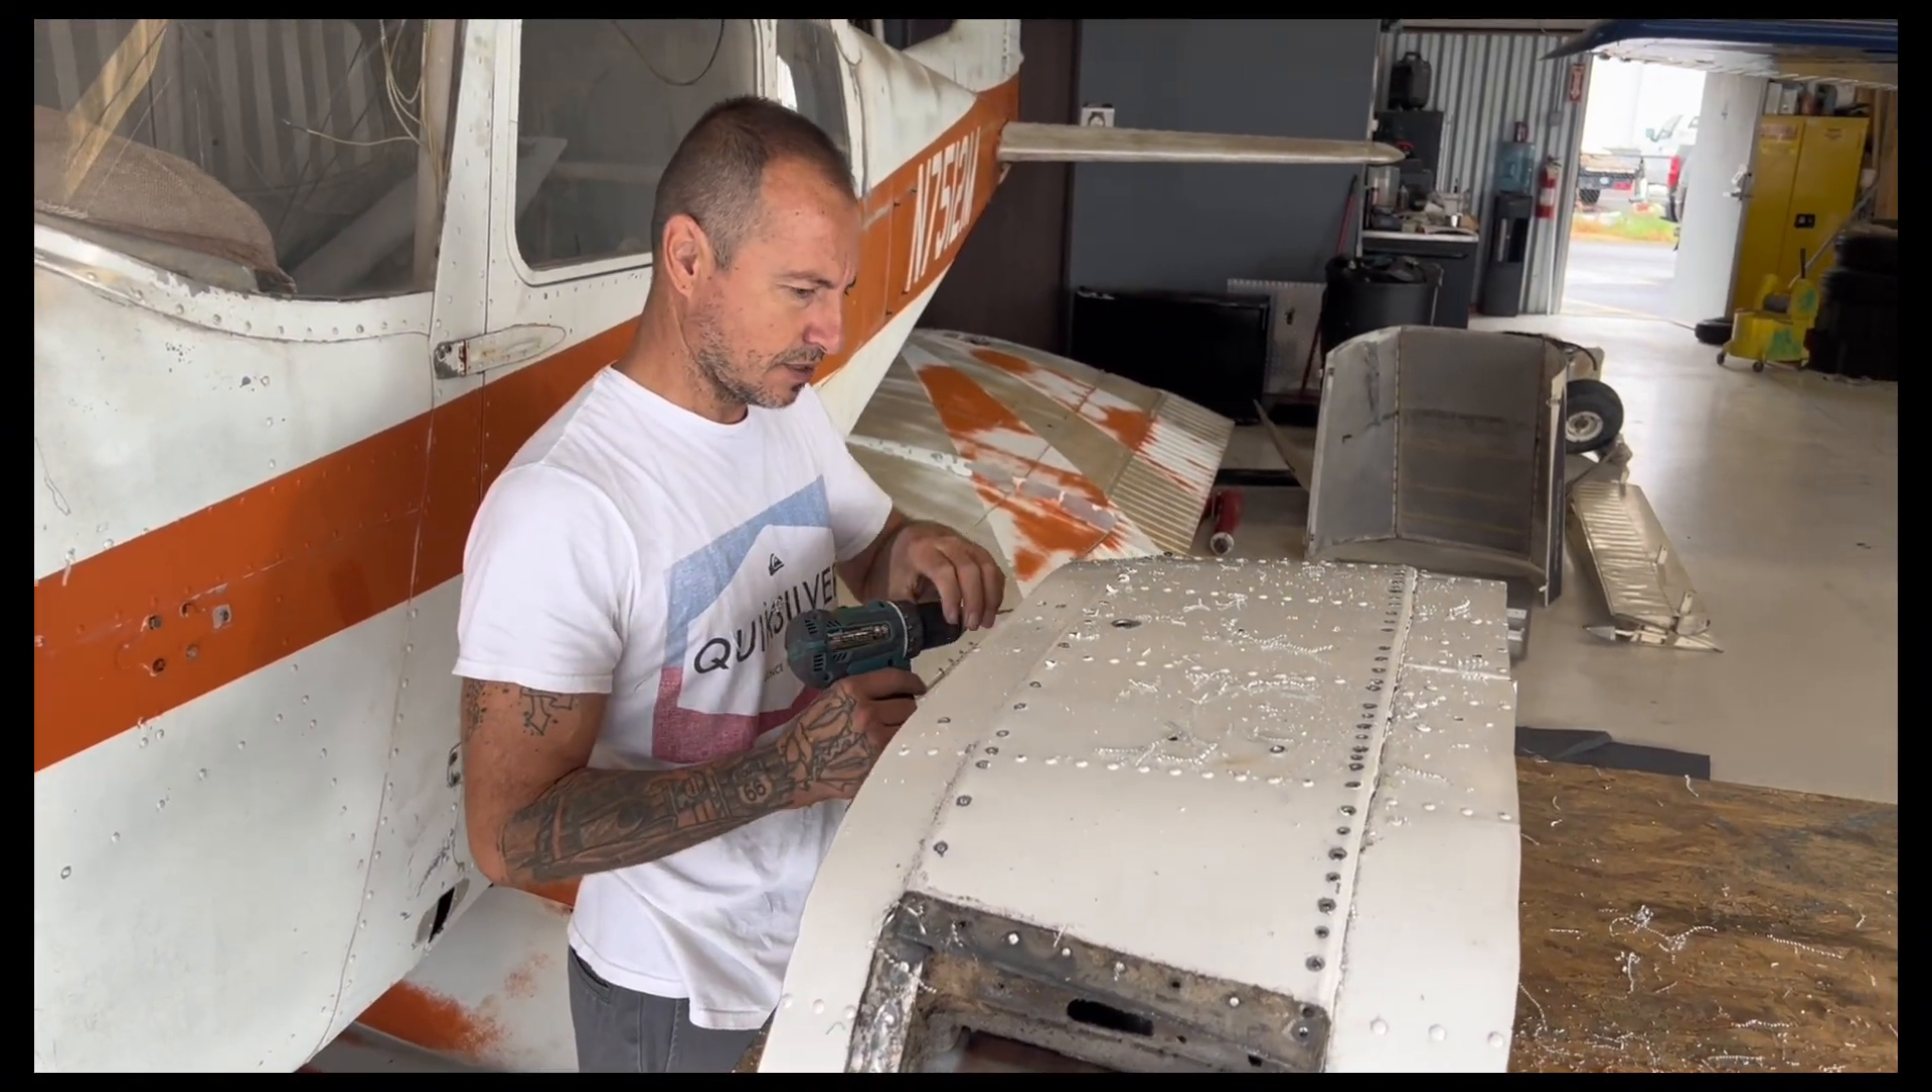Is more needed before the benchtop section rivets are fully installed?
Yes.